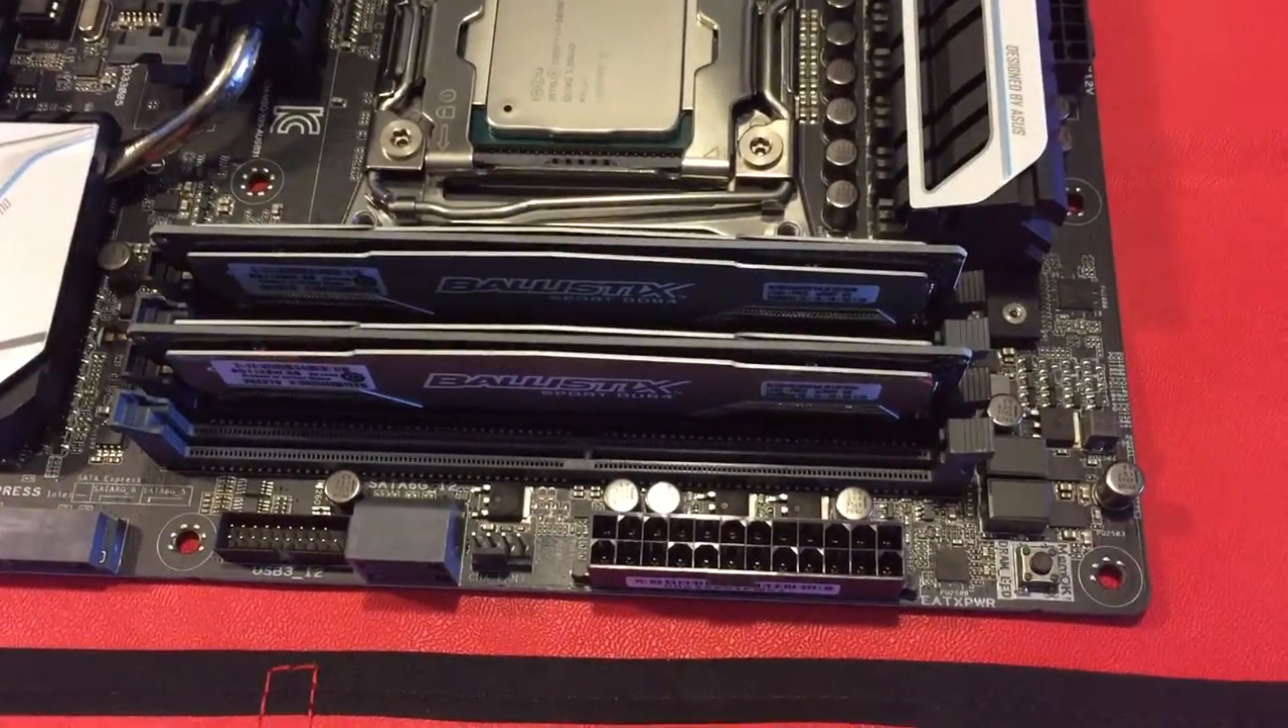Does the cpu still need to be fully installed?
No.